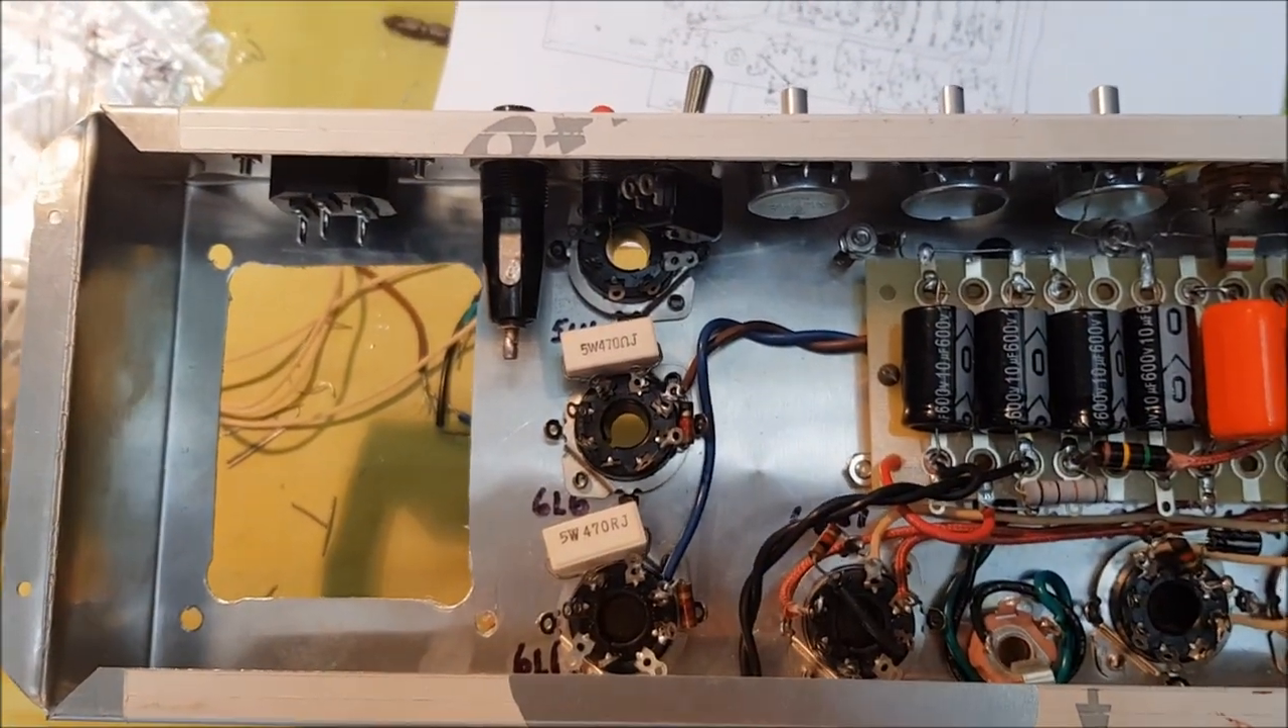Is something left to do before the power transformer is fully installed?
Yes.